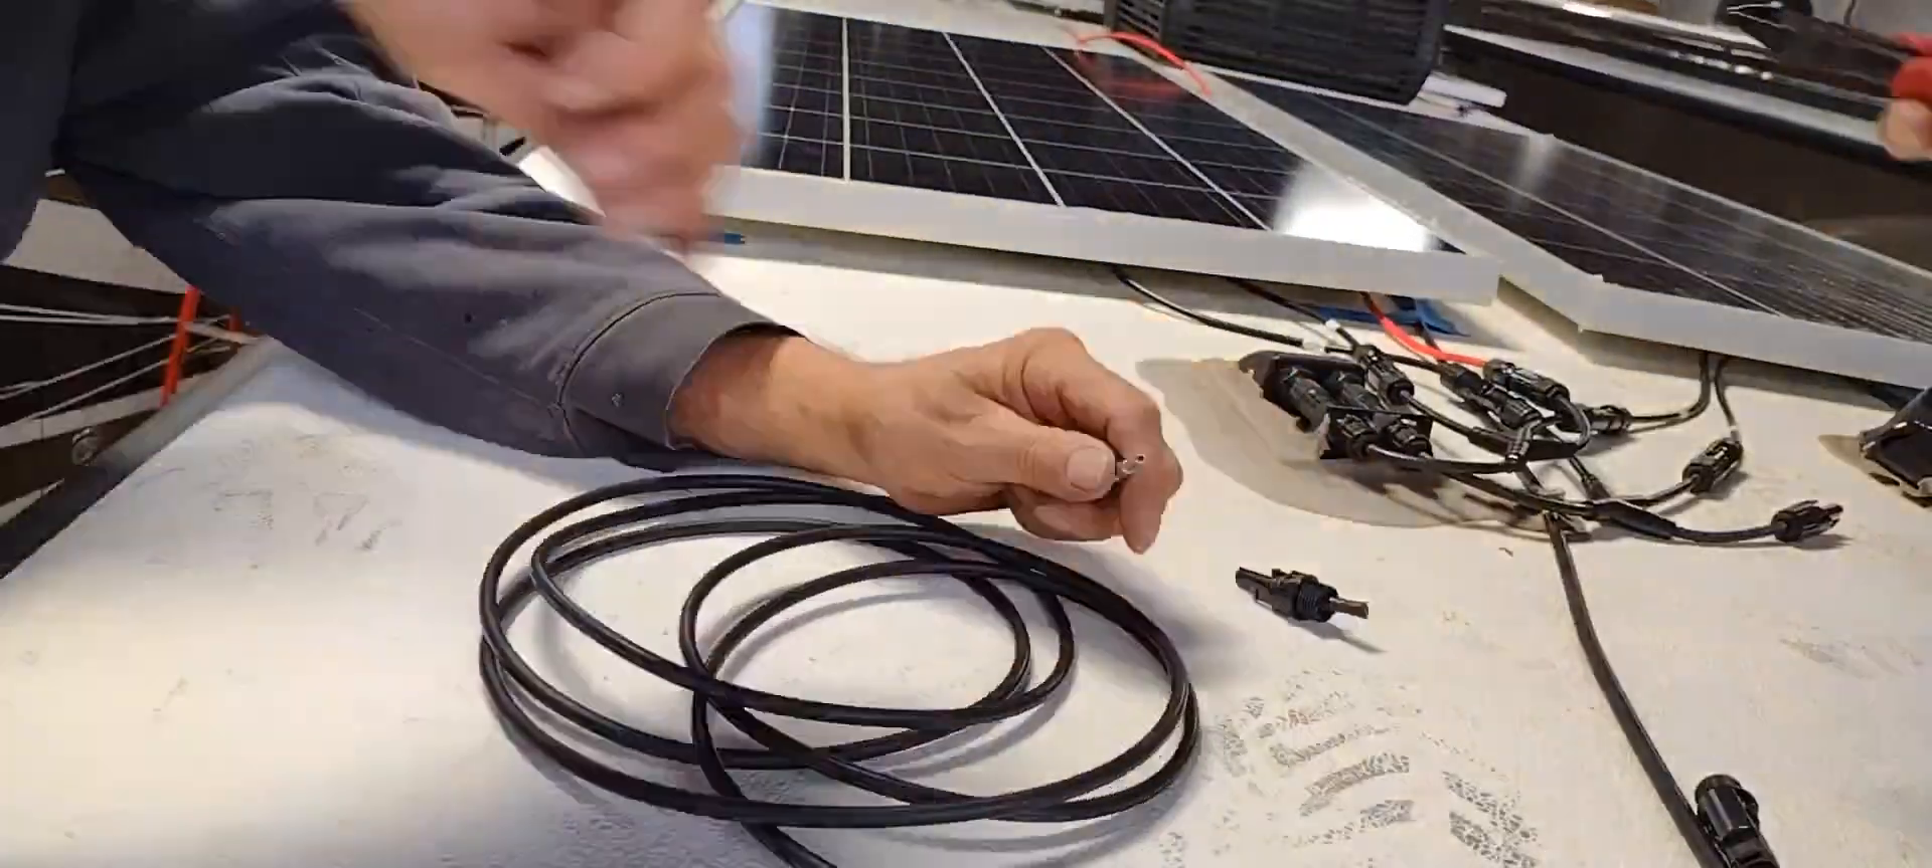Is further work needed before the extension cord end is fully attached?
Yes.